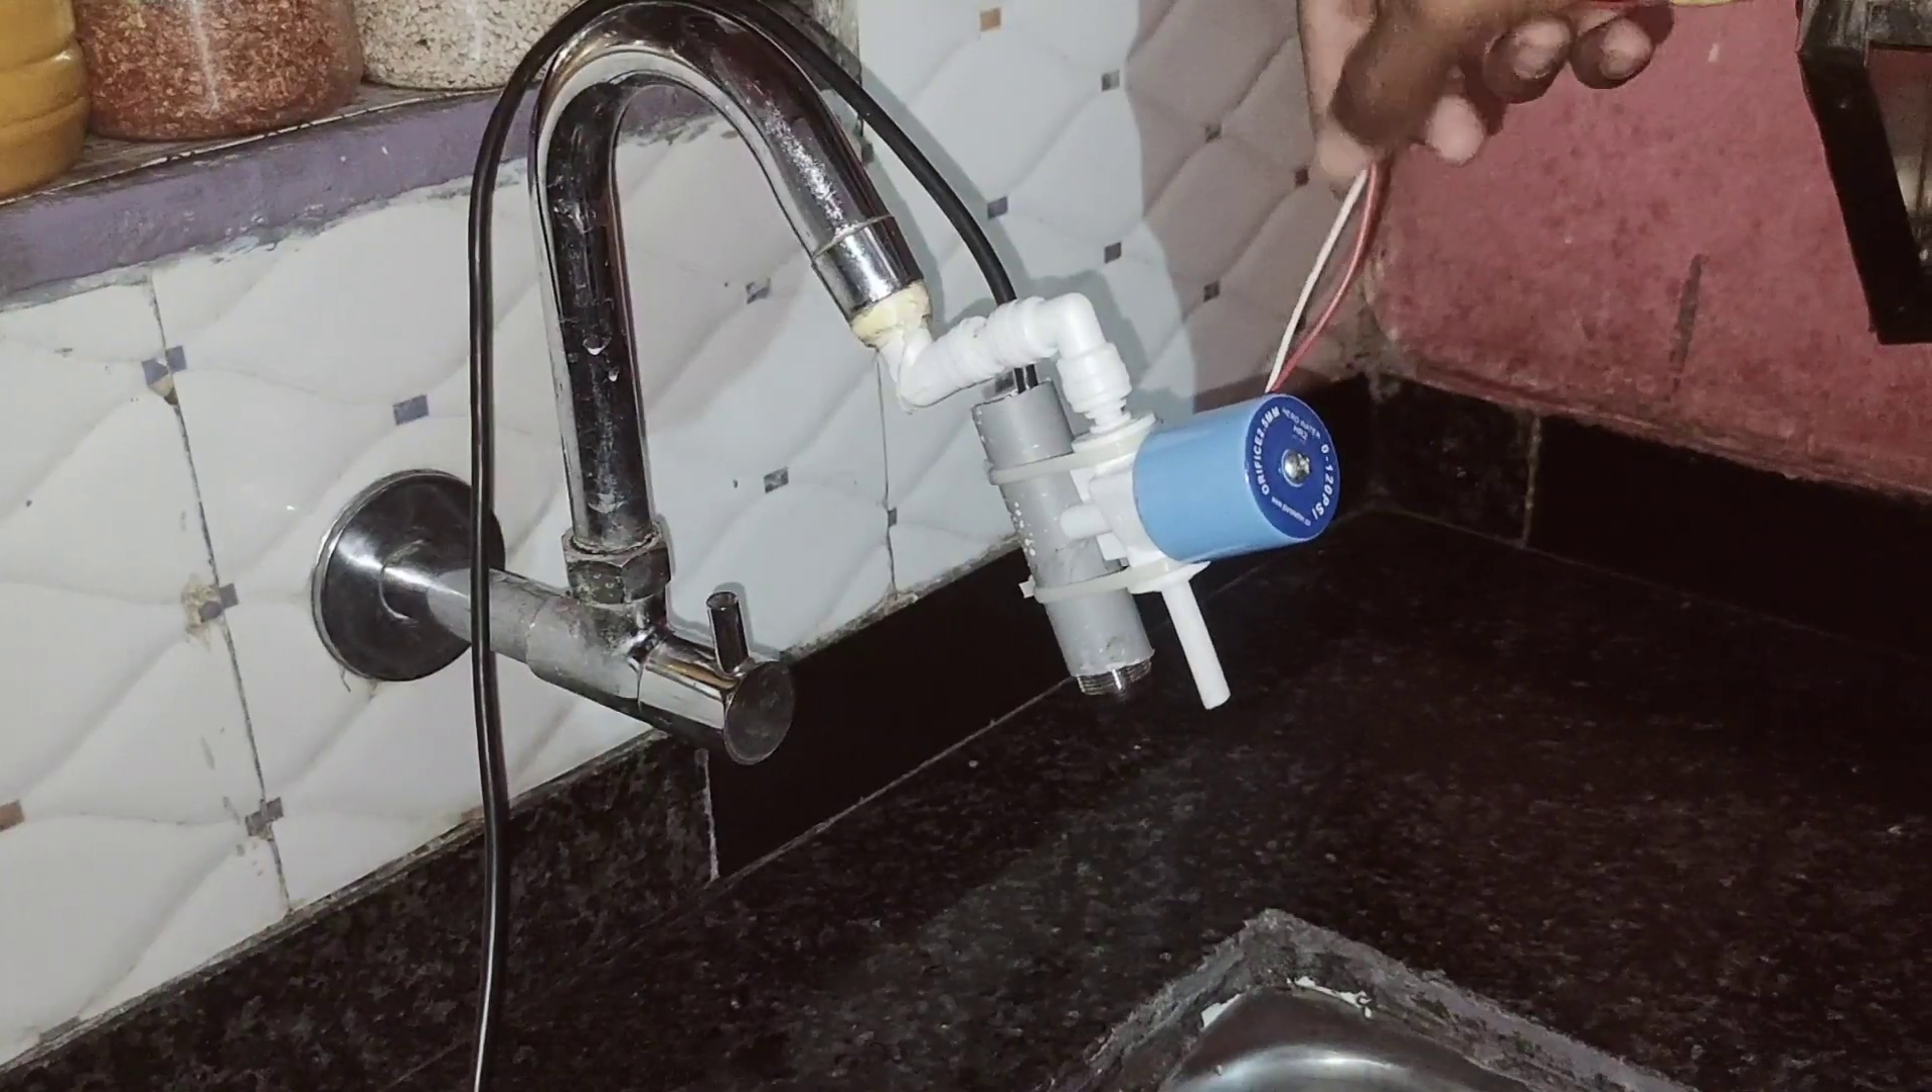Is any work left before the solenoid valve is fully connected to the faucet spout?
No.